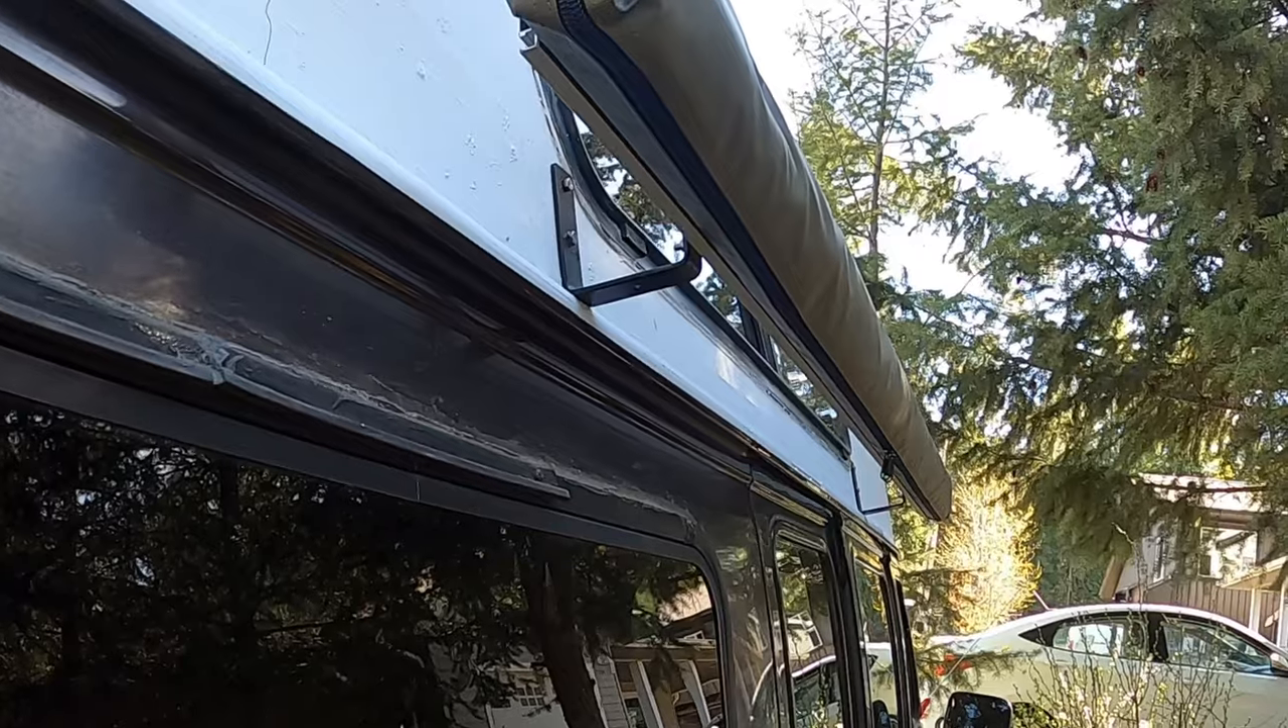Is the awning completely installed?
Yes.